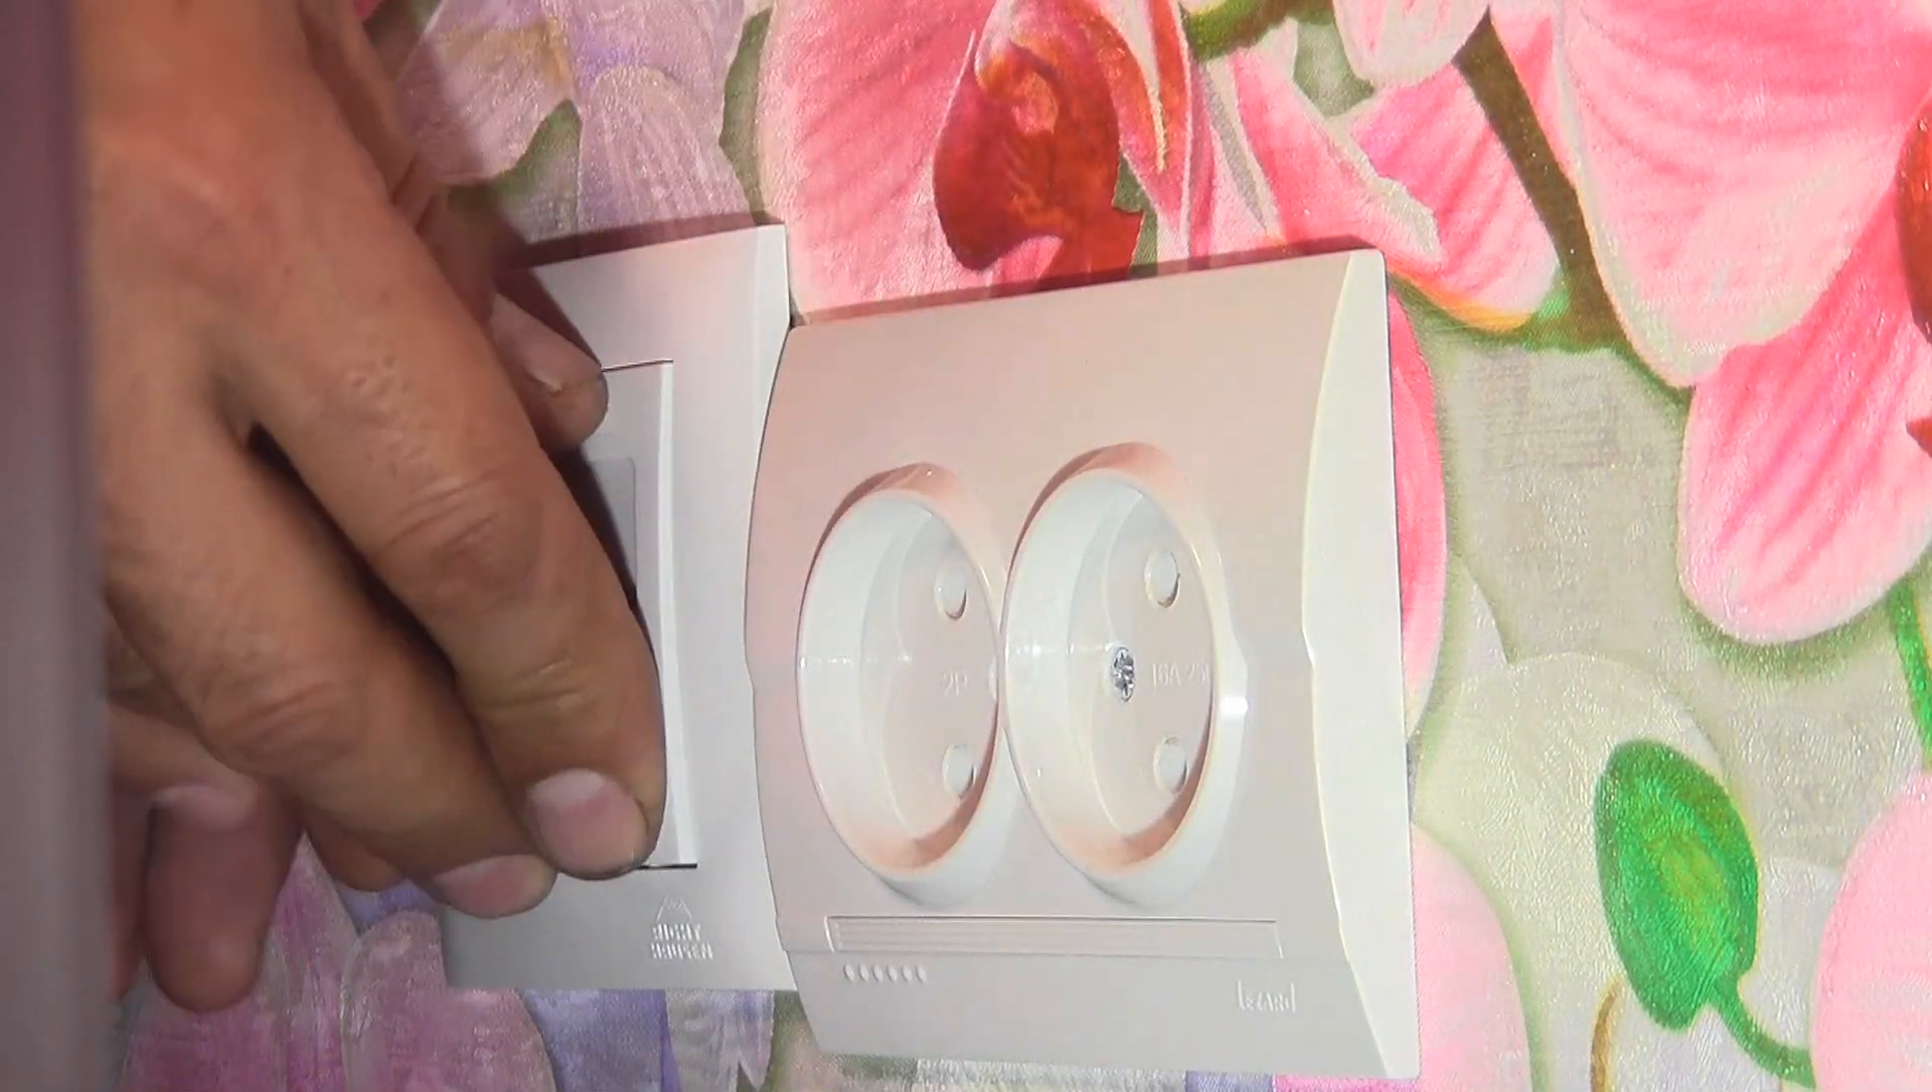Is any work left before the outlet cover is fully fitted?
No.